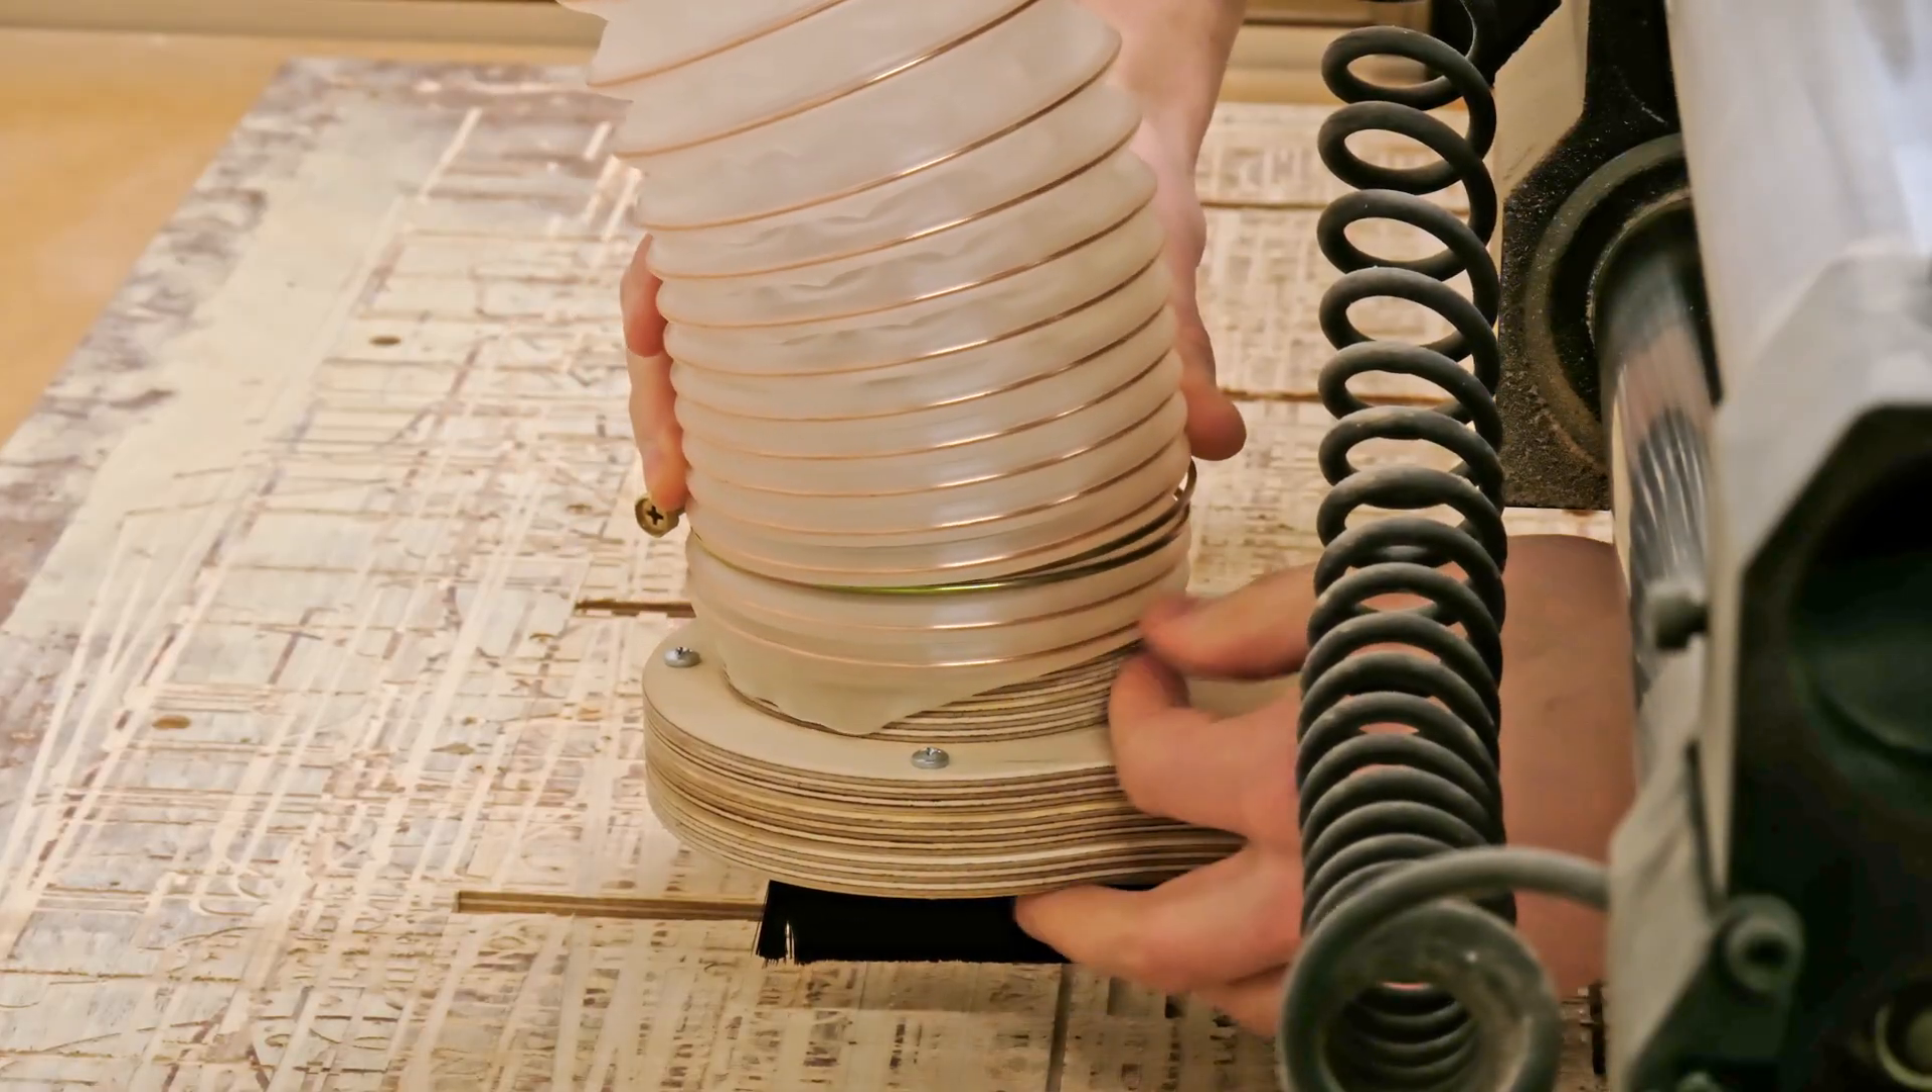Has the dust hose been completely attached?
No.